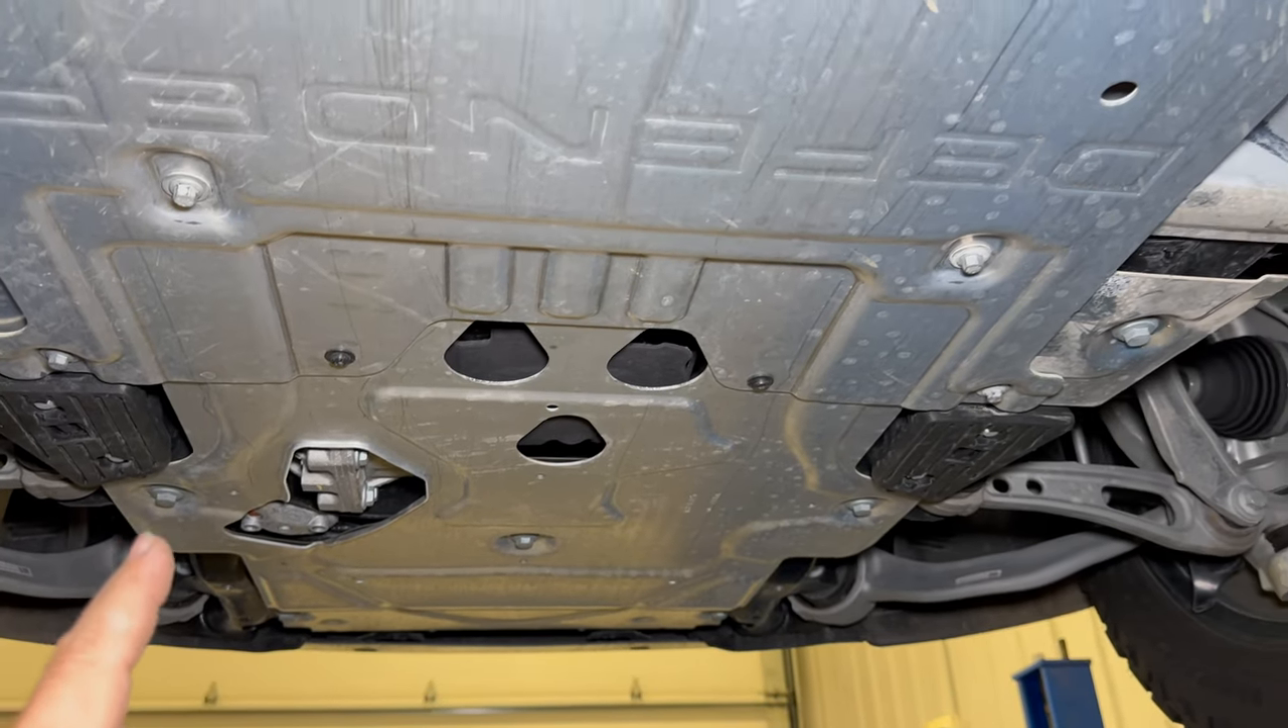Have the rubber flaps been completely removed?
No.